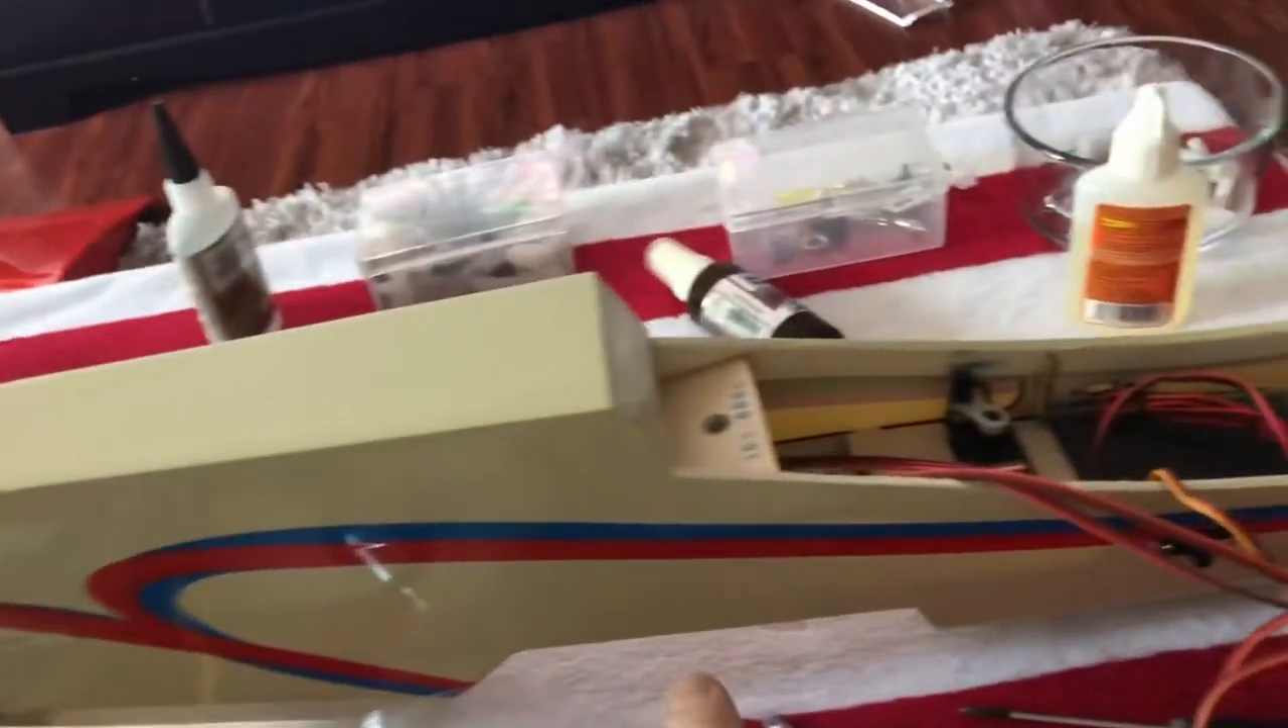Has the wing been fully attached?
No.